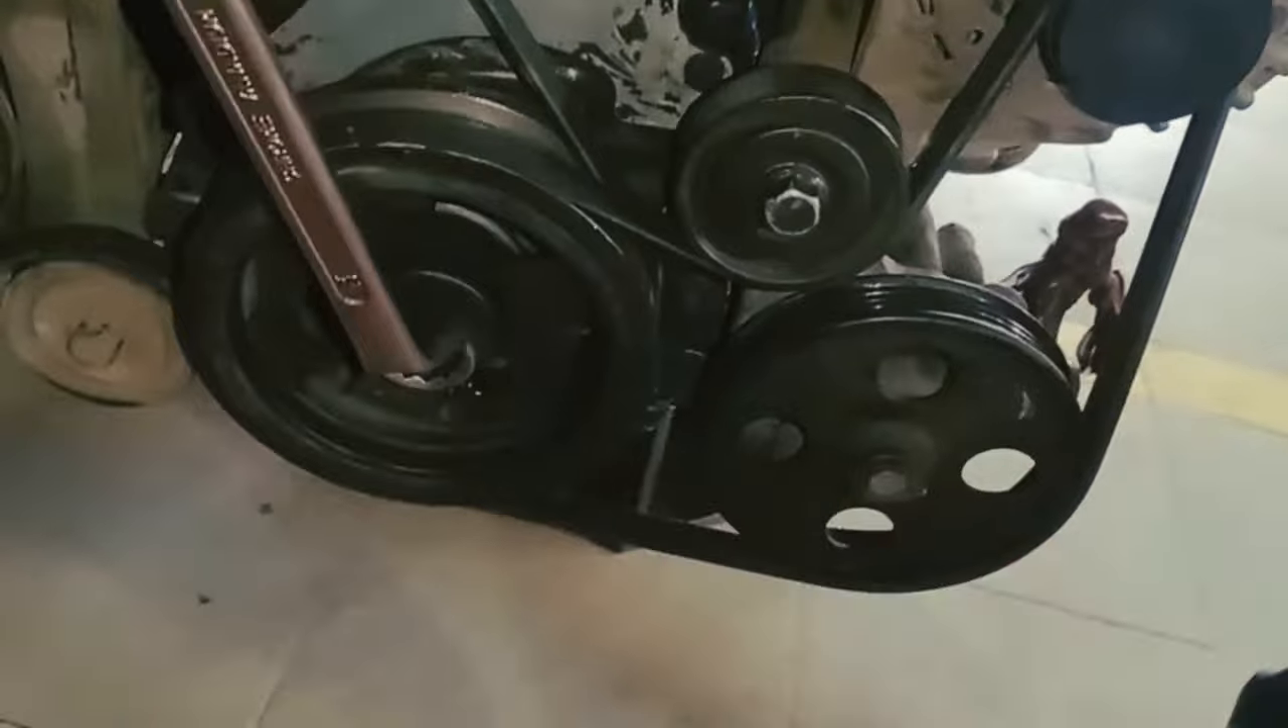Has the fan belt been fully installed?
Yes.